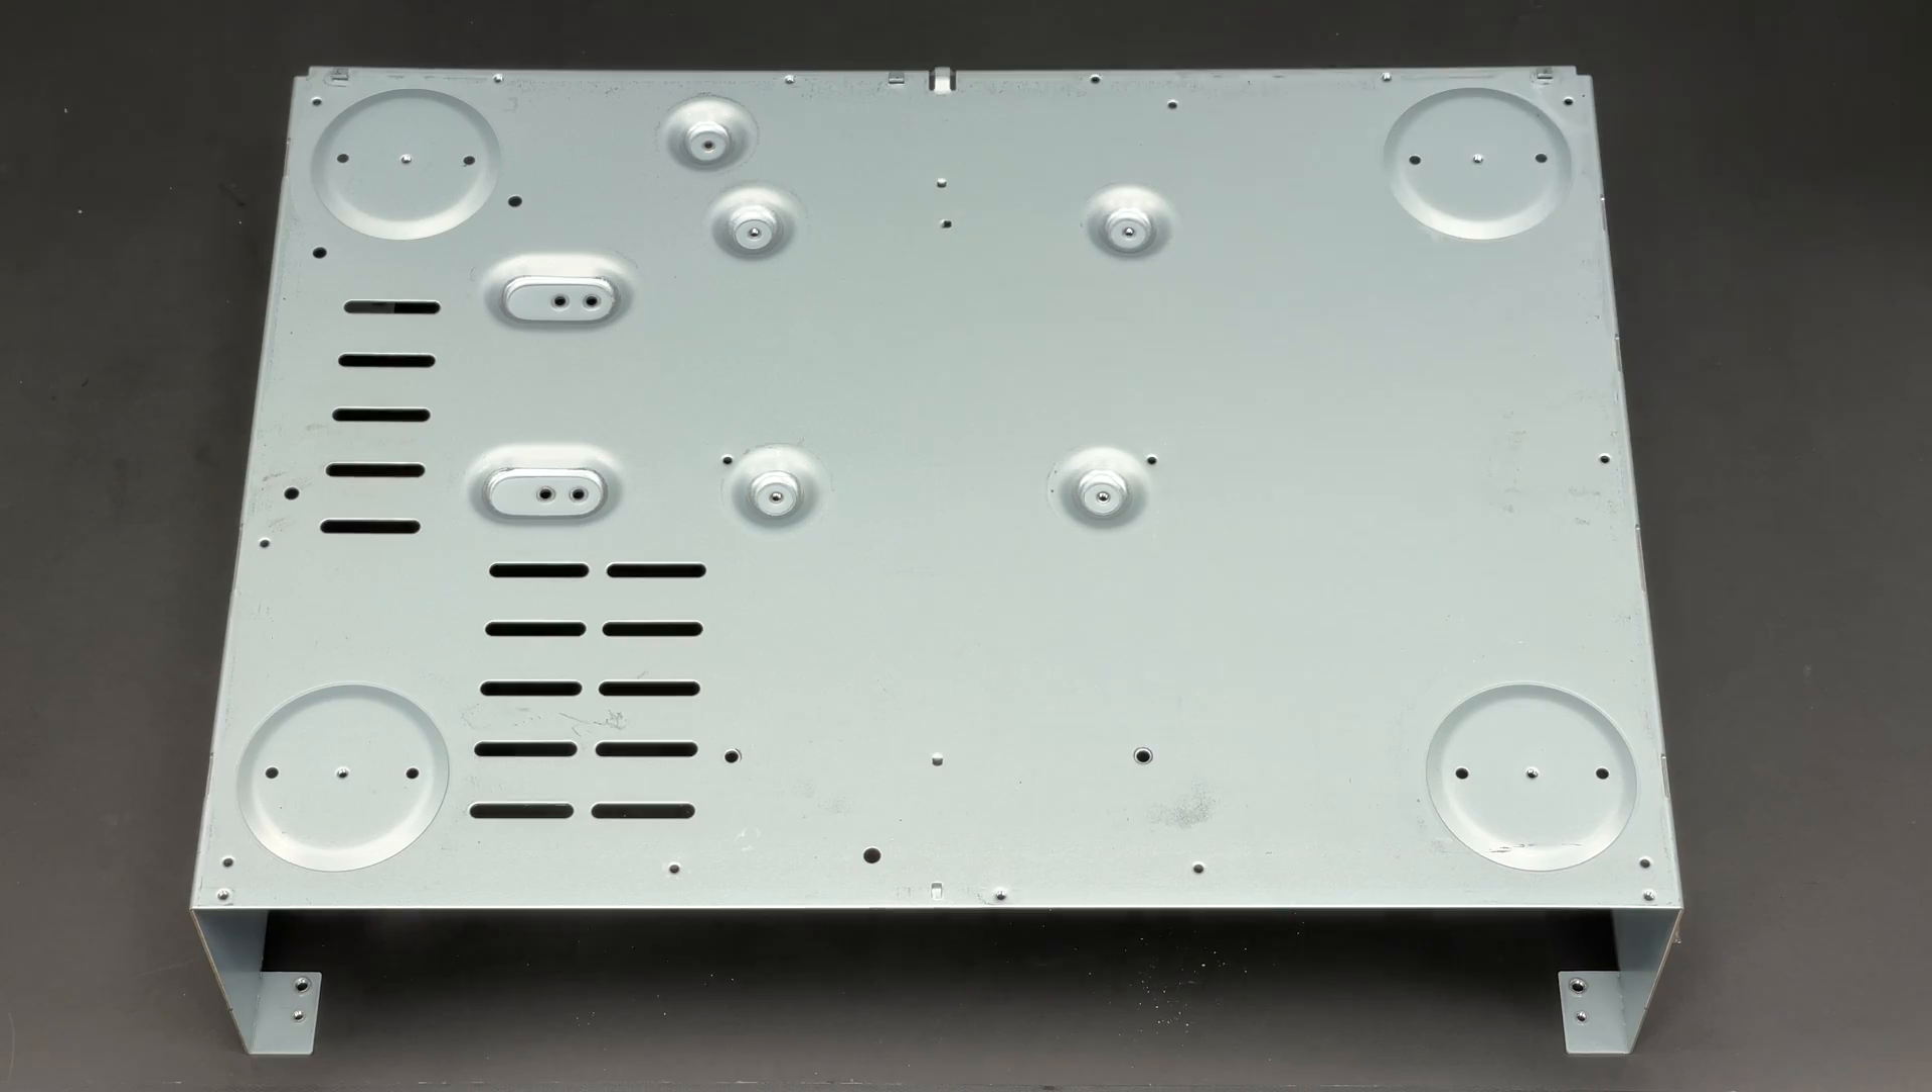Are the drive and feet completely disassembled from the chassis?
Yes.